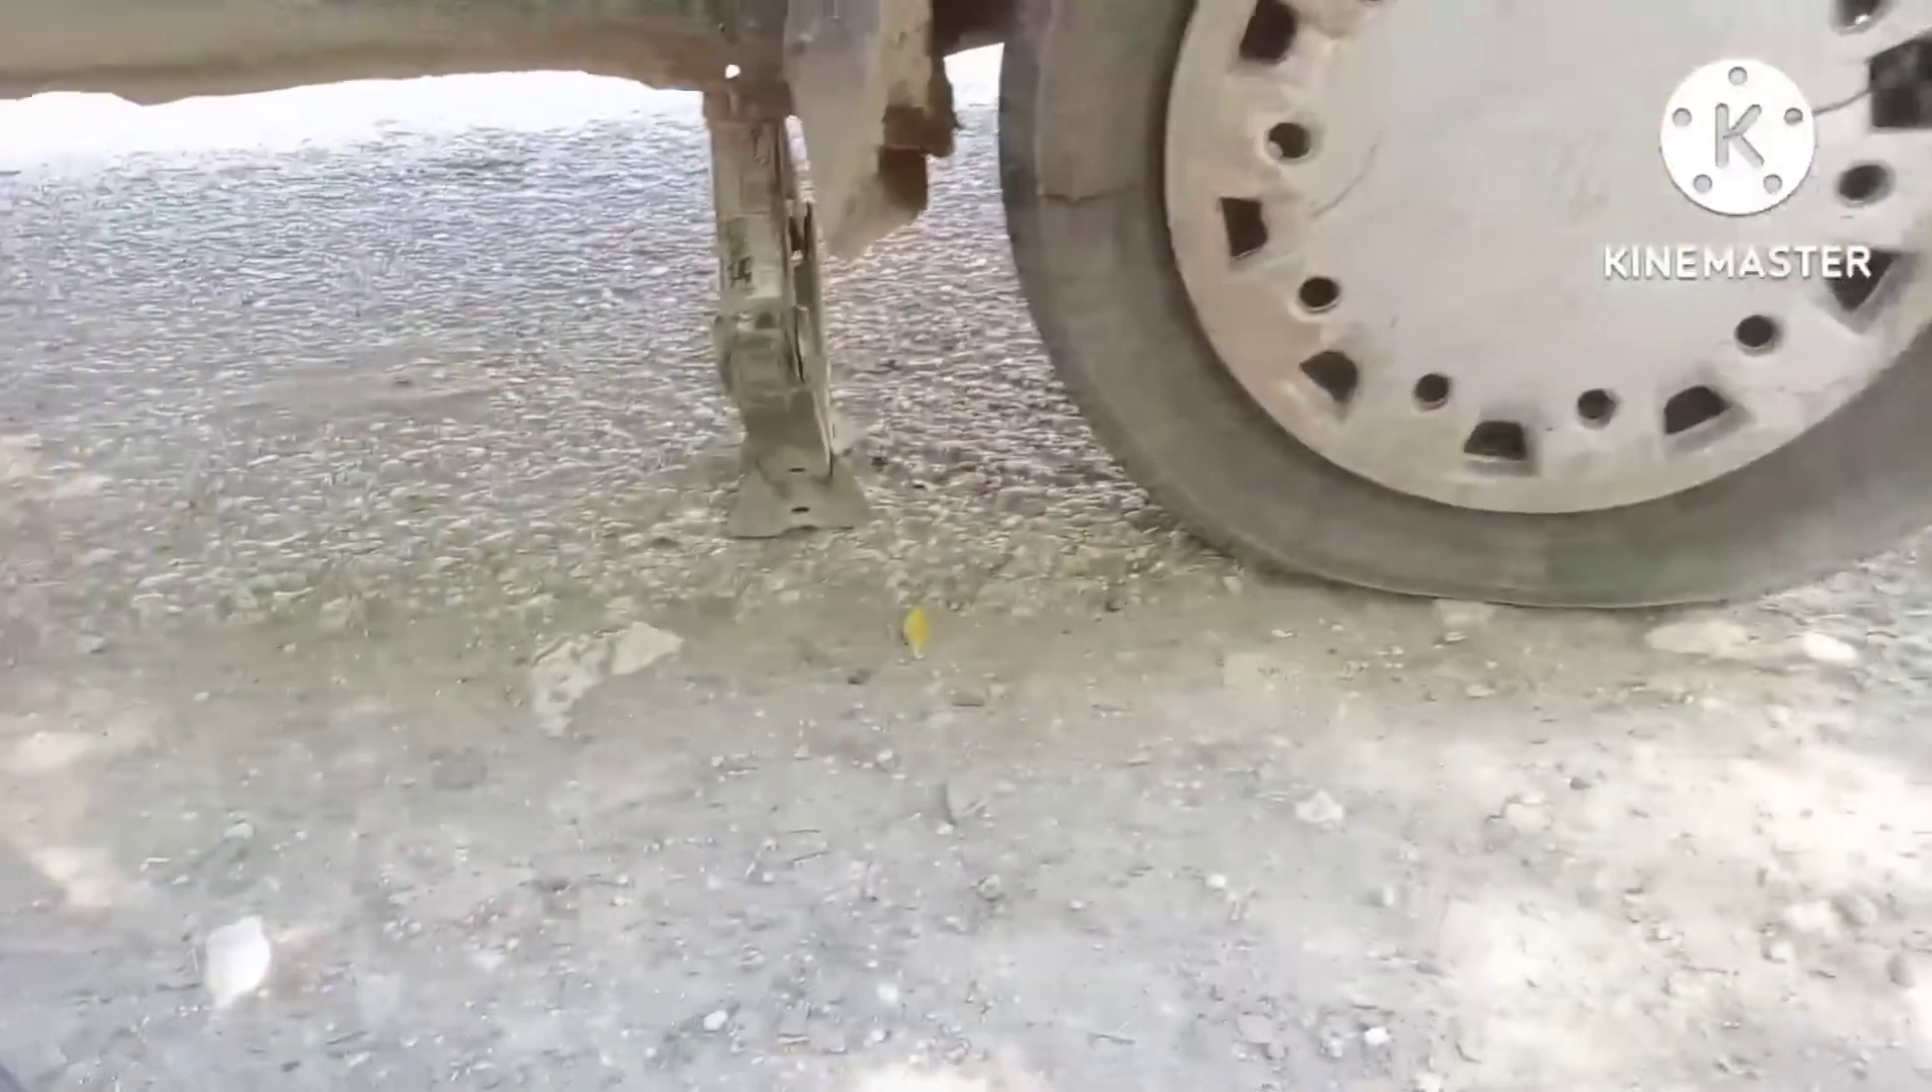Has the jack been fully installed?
Yes.